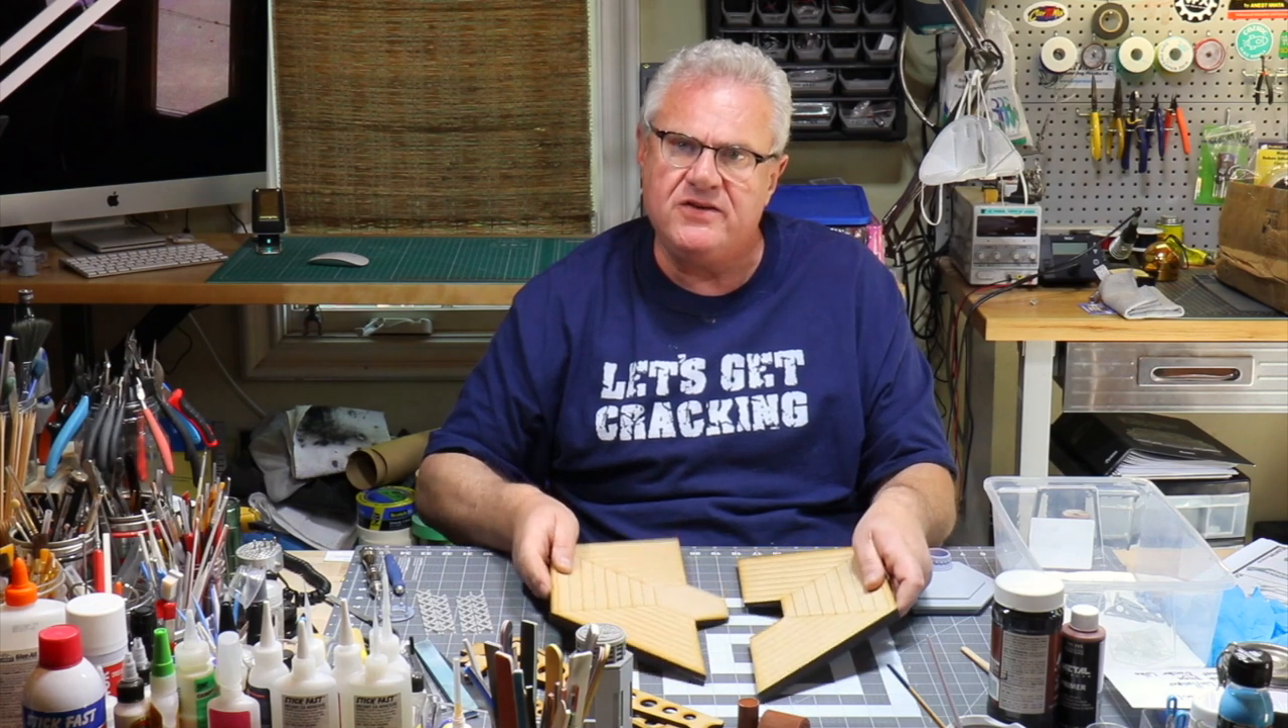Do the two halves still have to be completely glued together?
Yes.